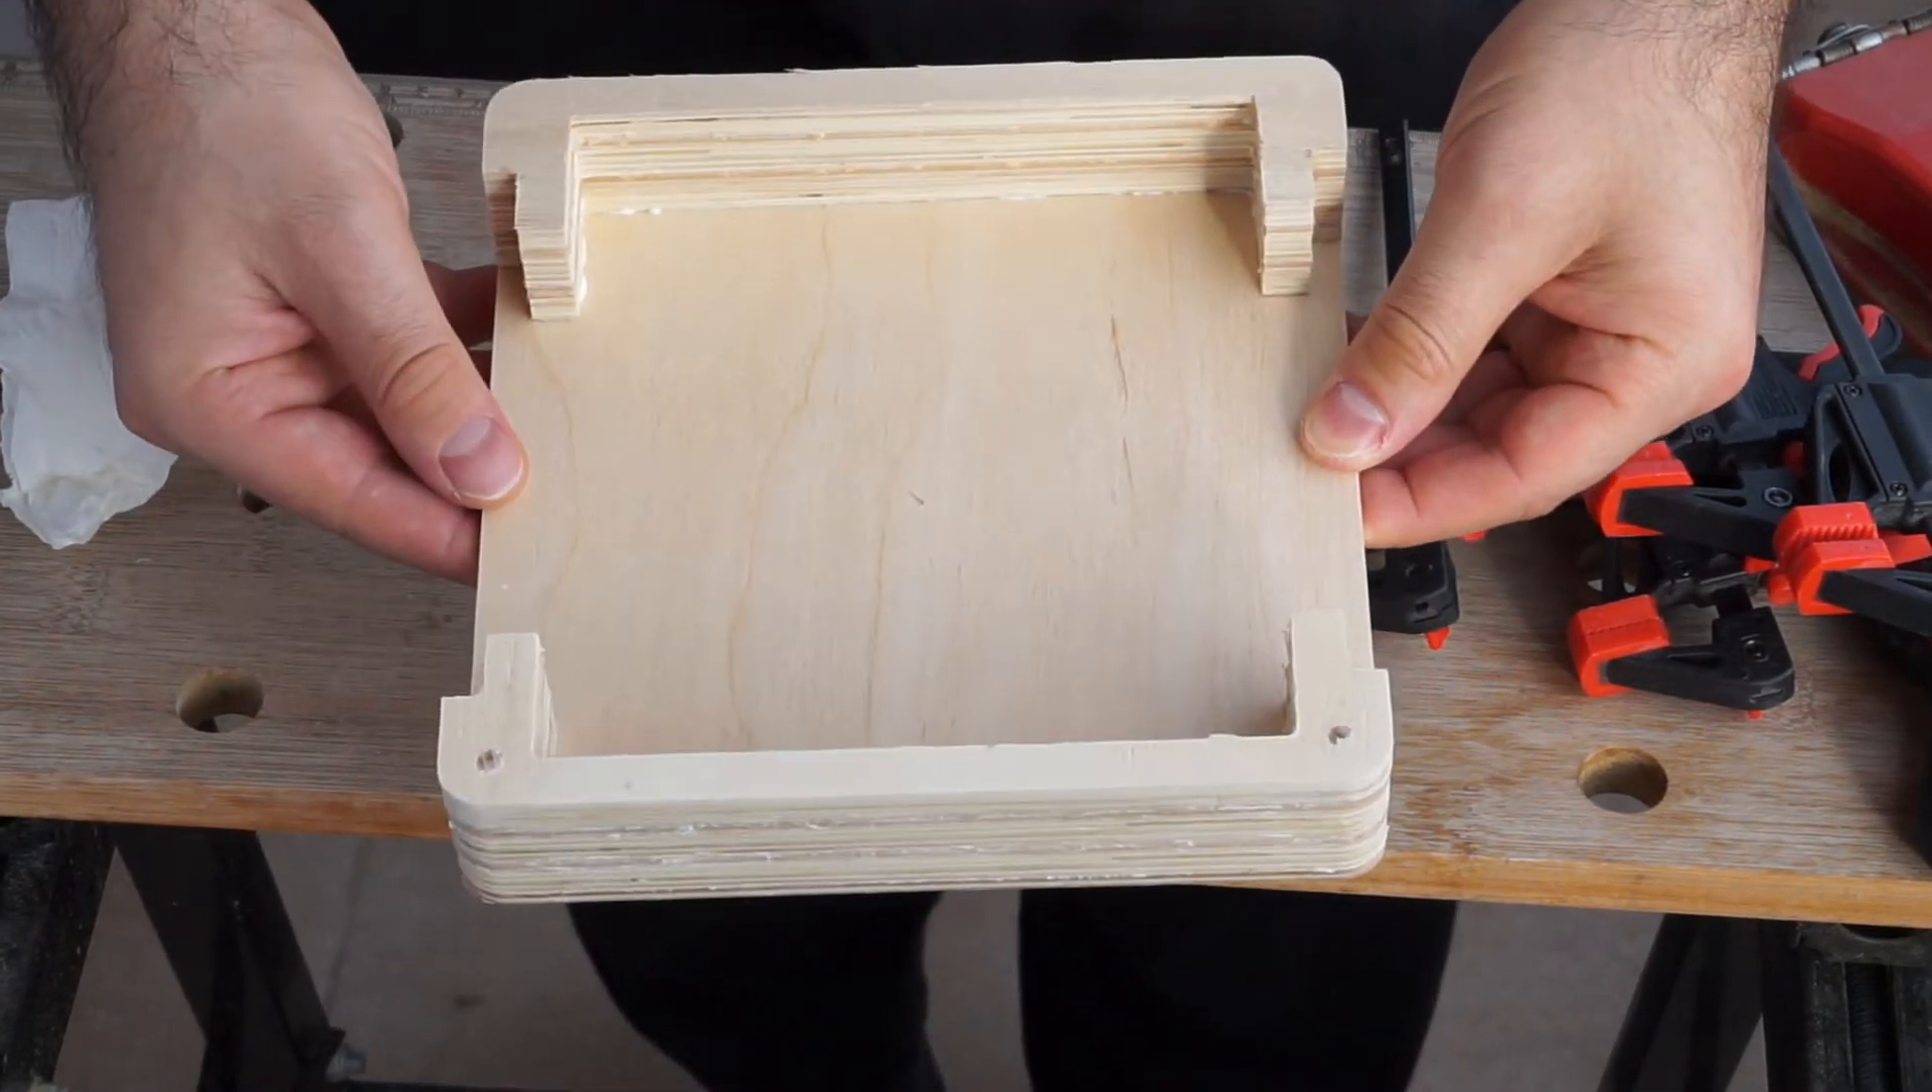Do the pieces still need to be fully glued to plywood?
No.